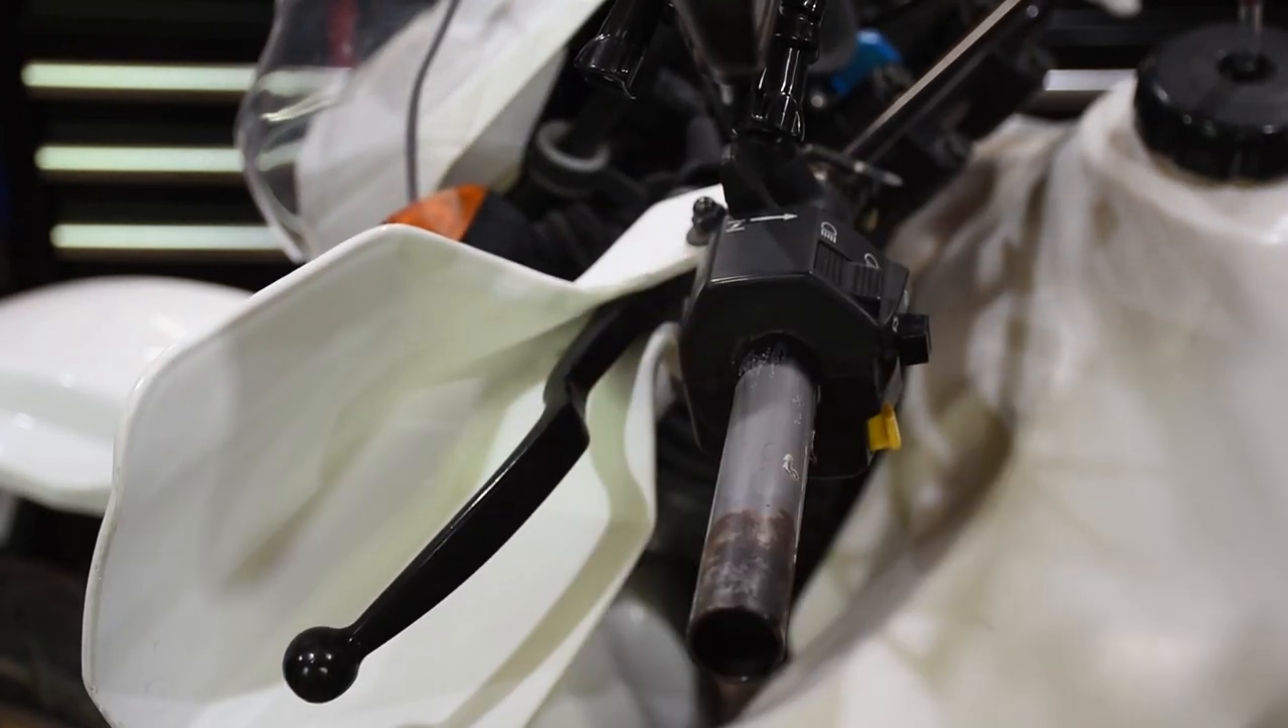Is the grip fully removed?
Yes.